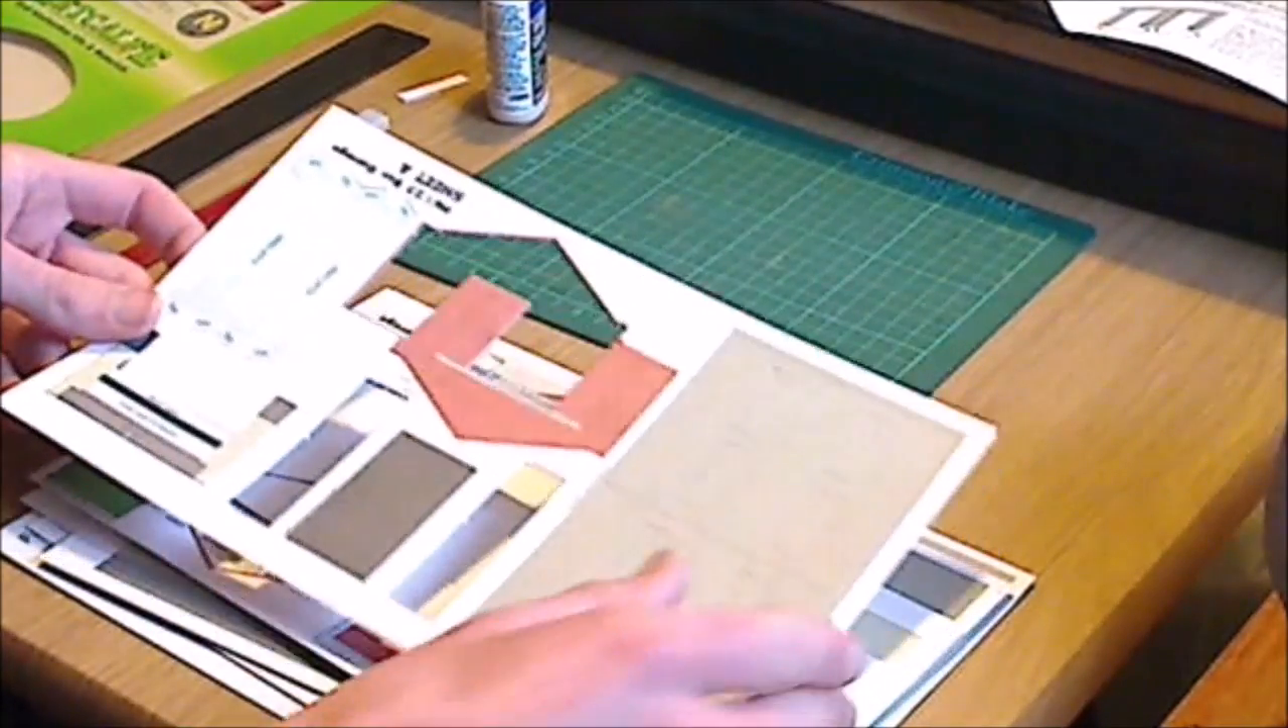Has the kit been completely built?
No.